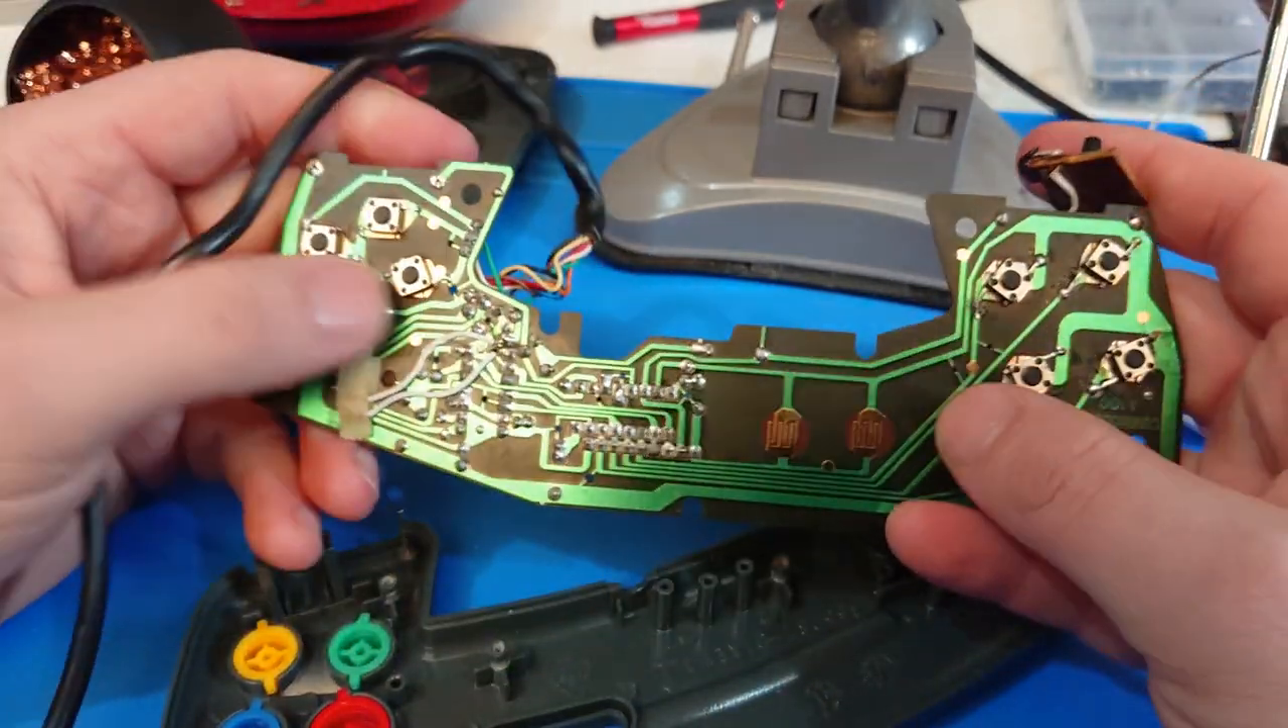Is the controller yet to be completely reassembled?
Yes.